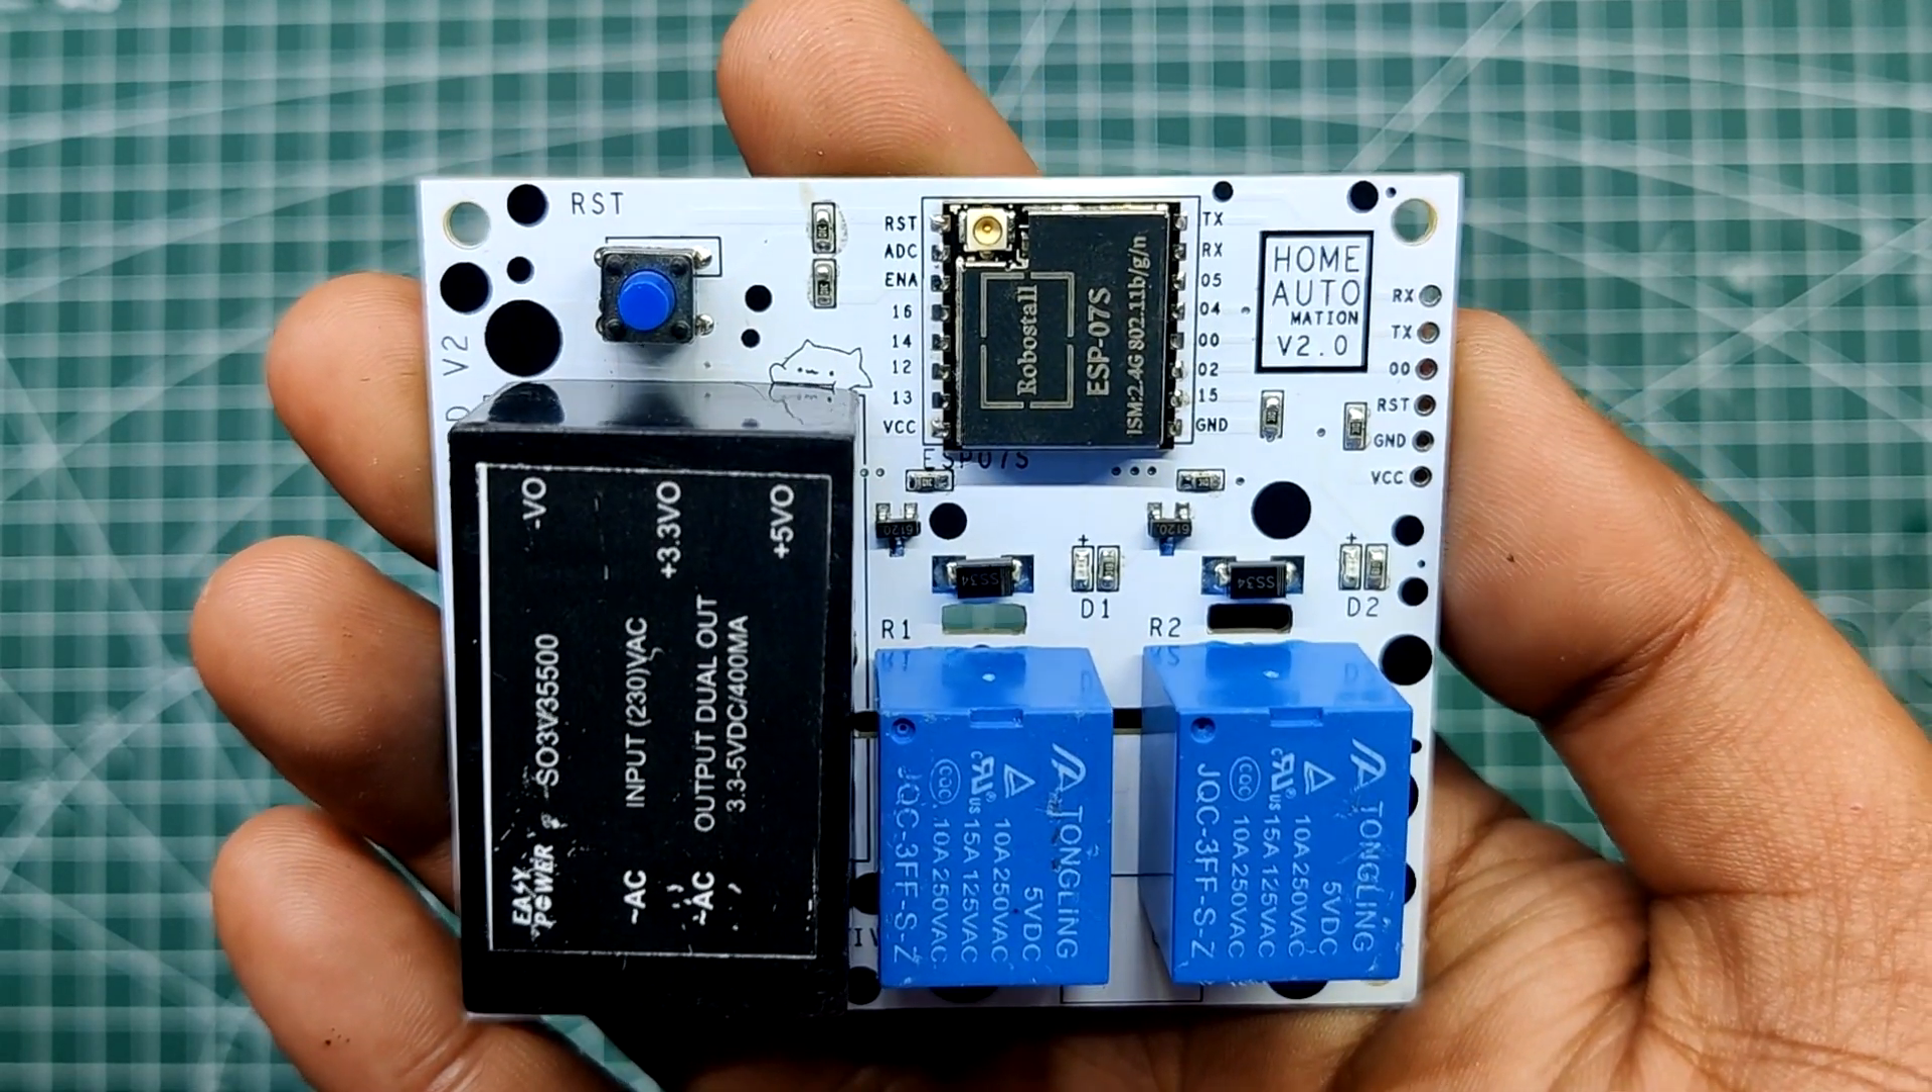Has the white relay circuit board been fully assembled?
Yes.